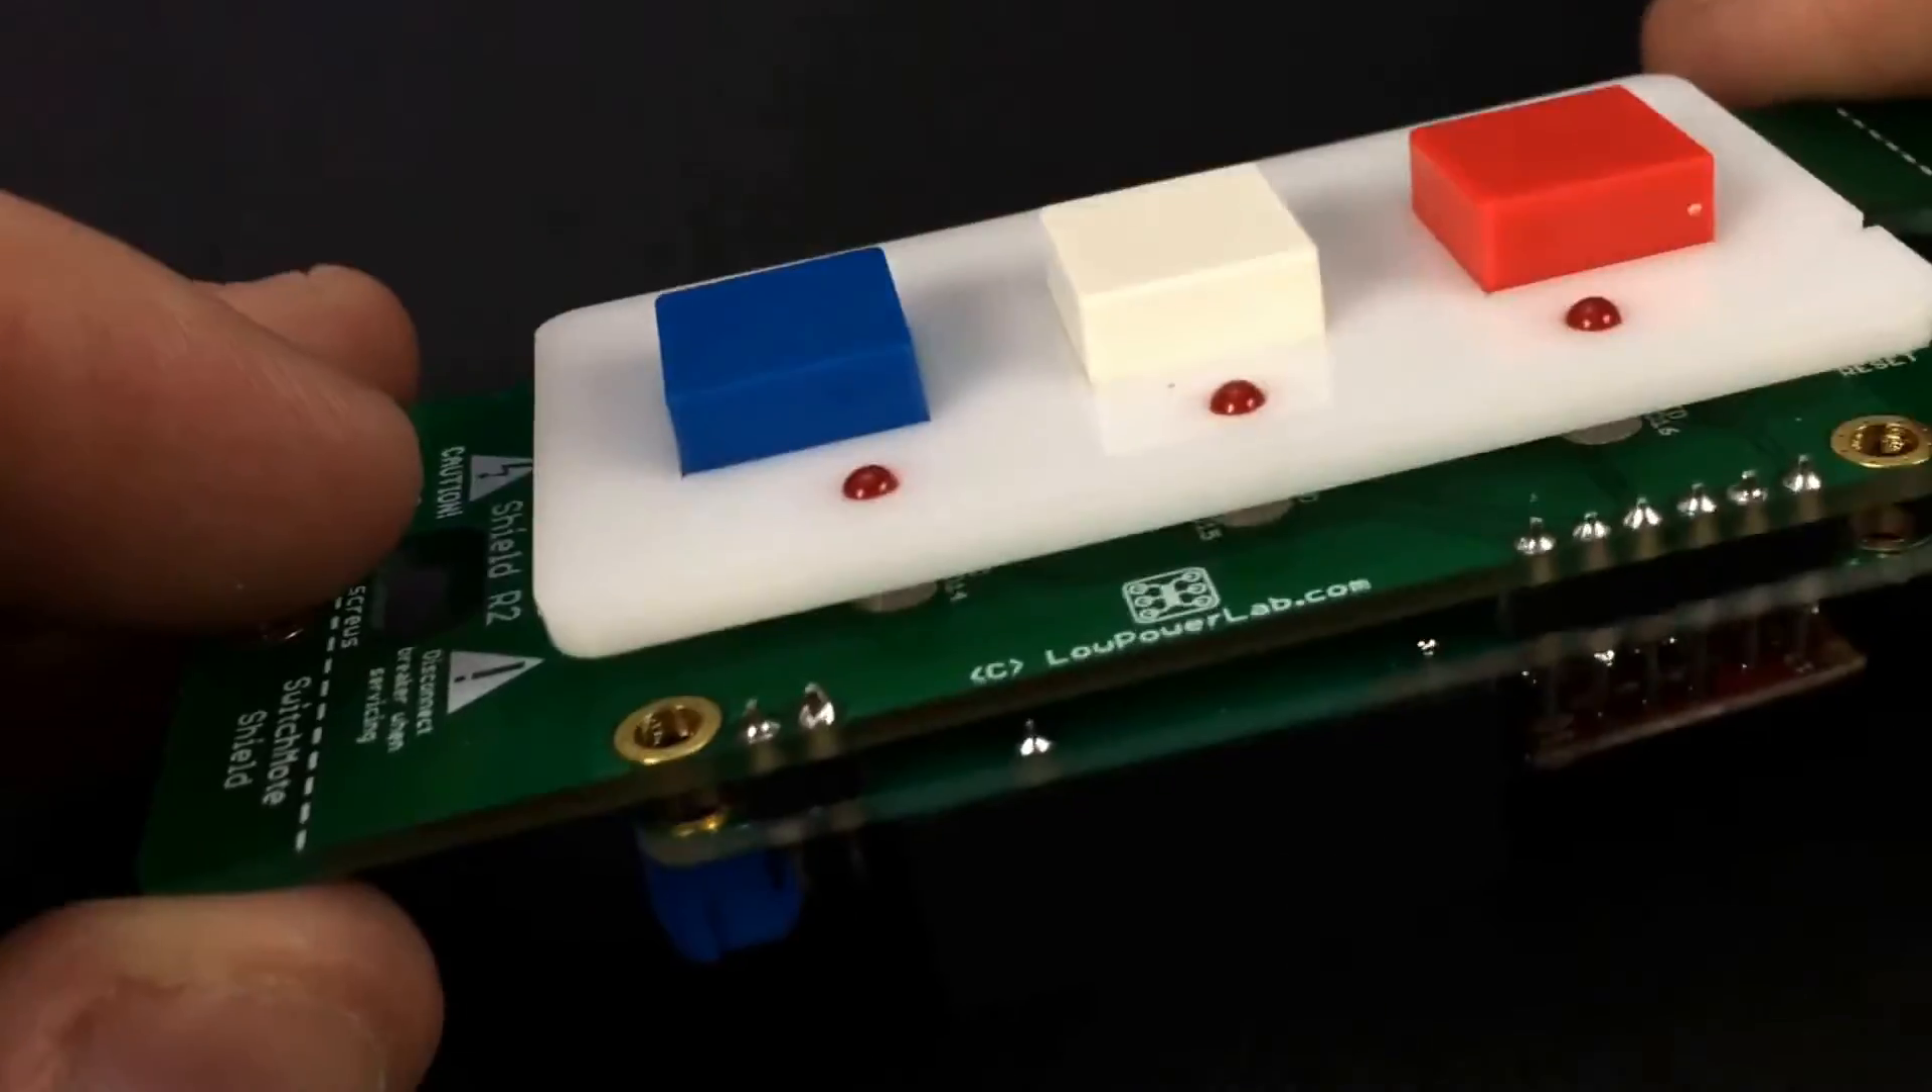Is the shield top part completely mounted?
Yes.